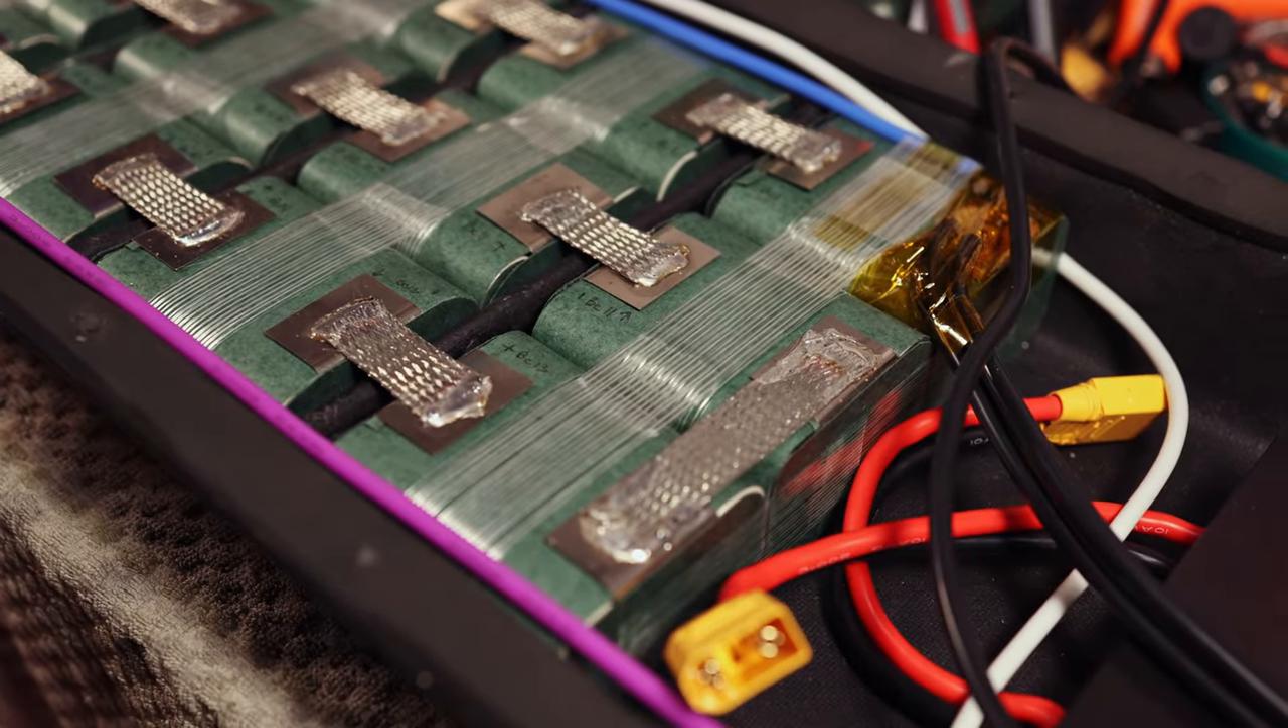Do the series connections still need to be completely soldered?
No.